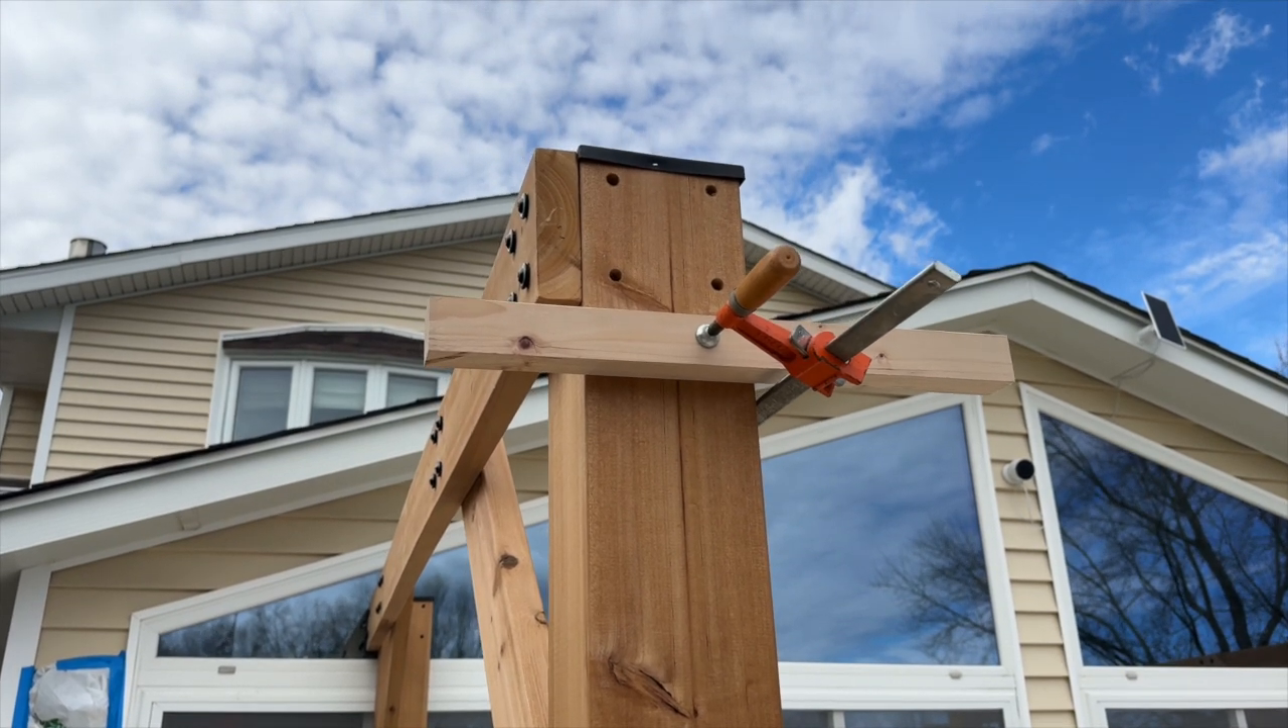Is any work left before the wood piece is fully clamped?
No.